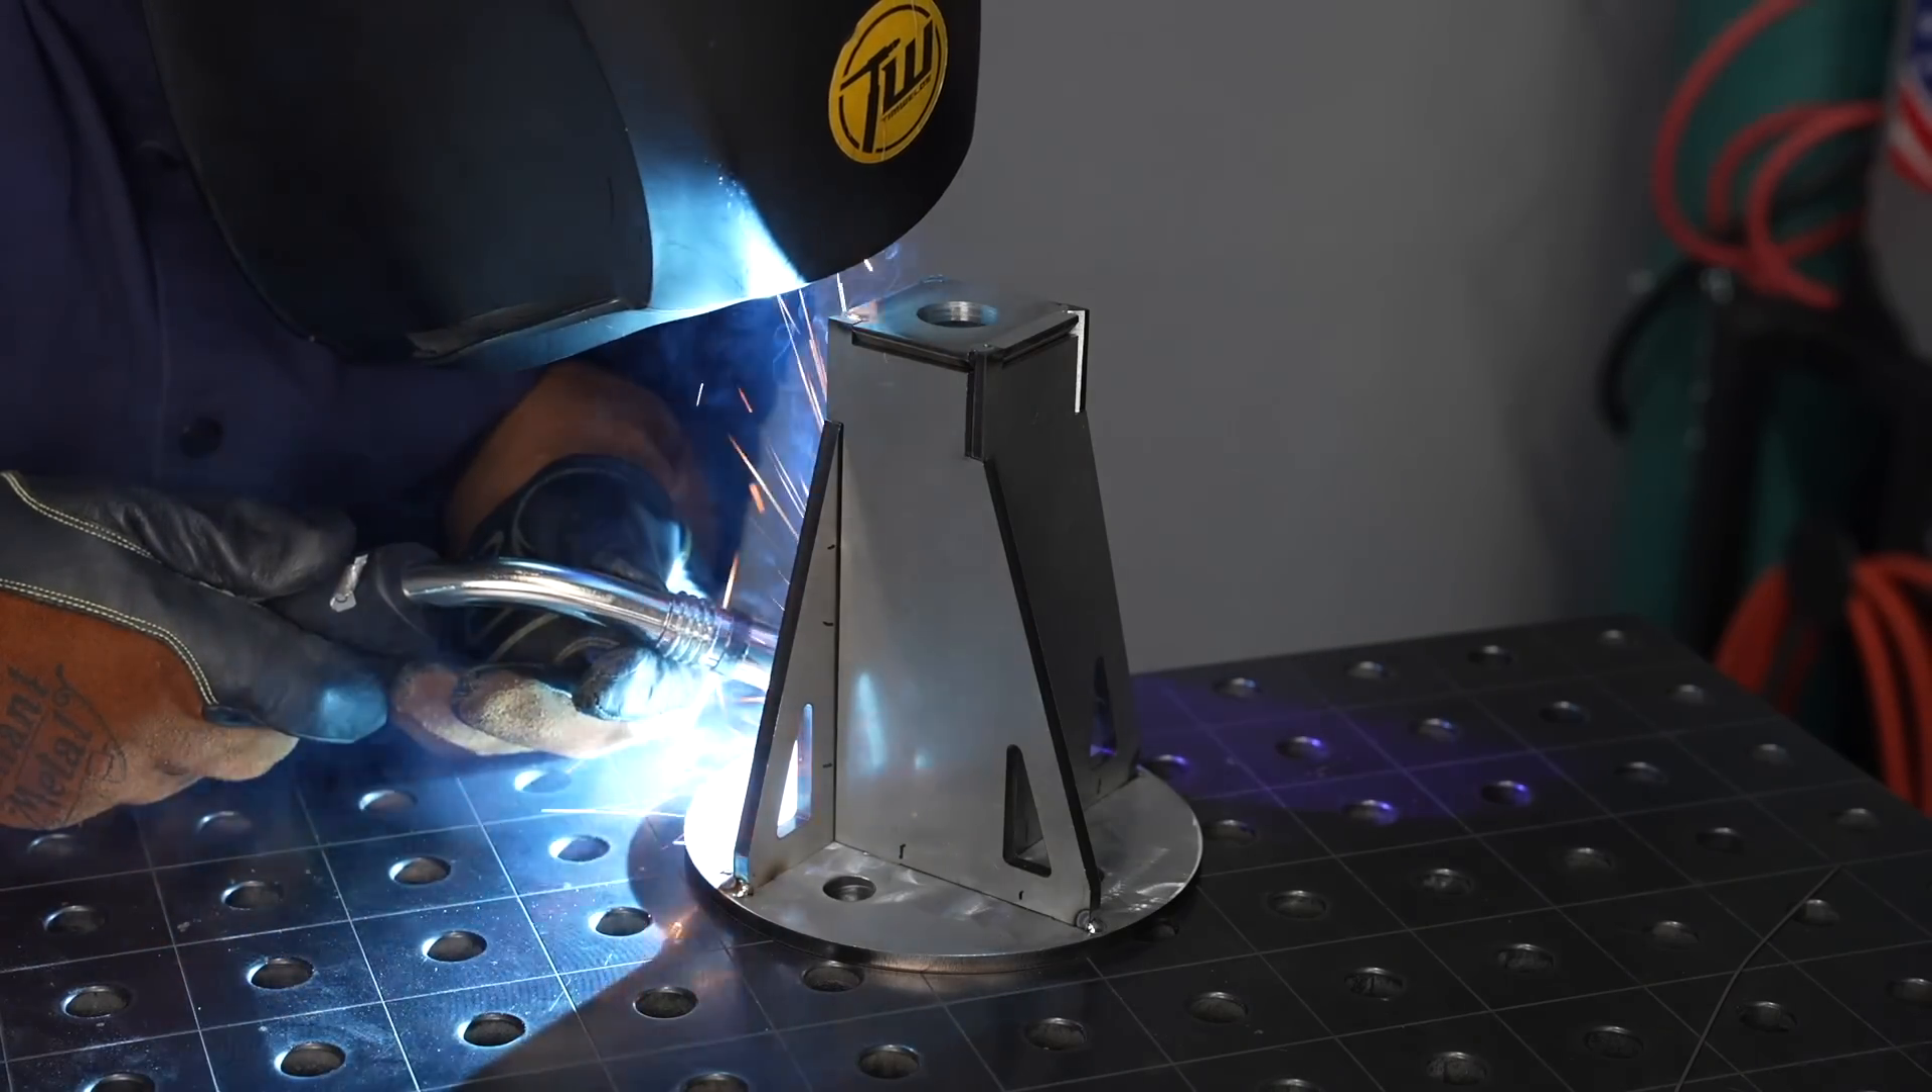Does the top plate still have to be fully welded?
Yes.